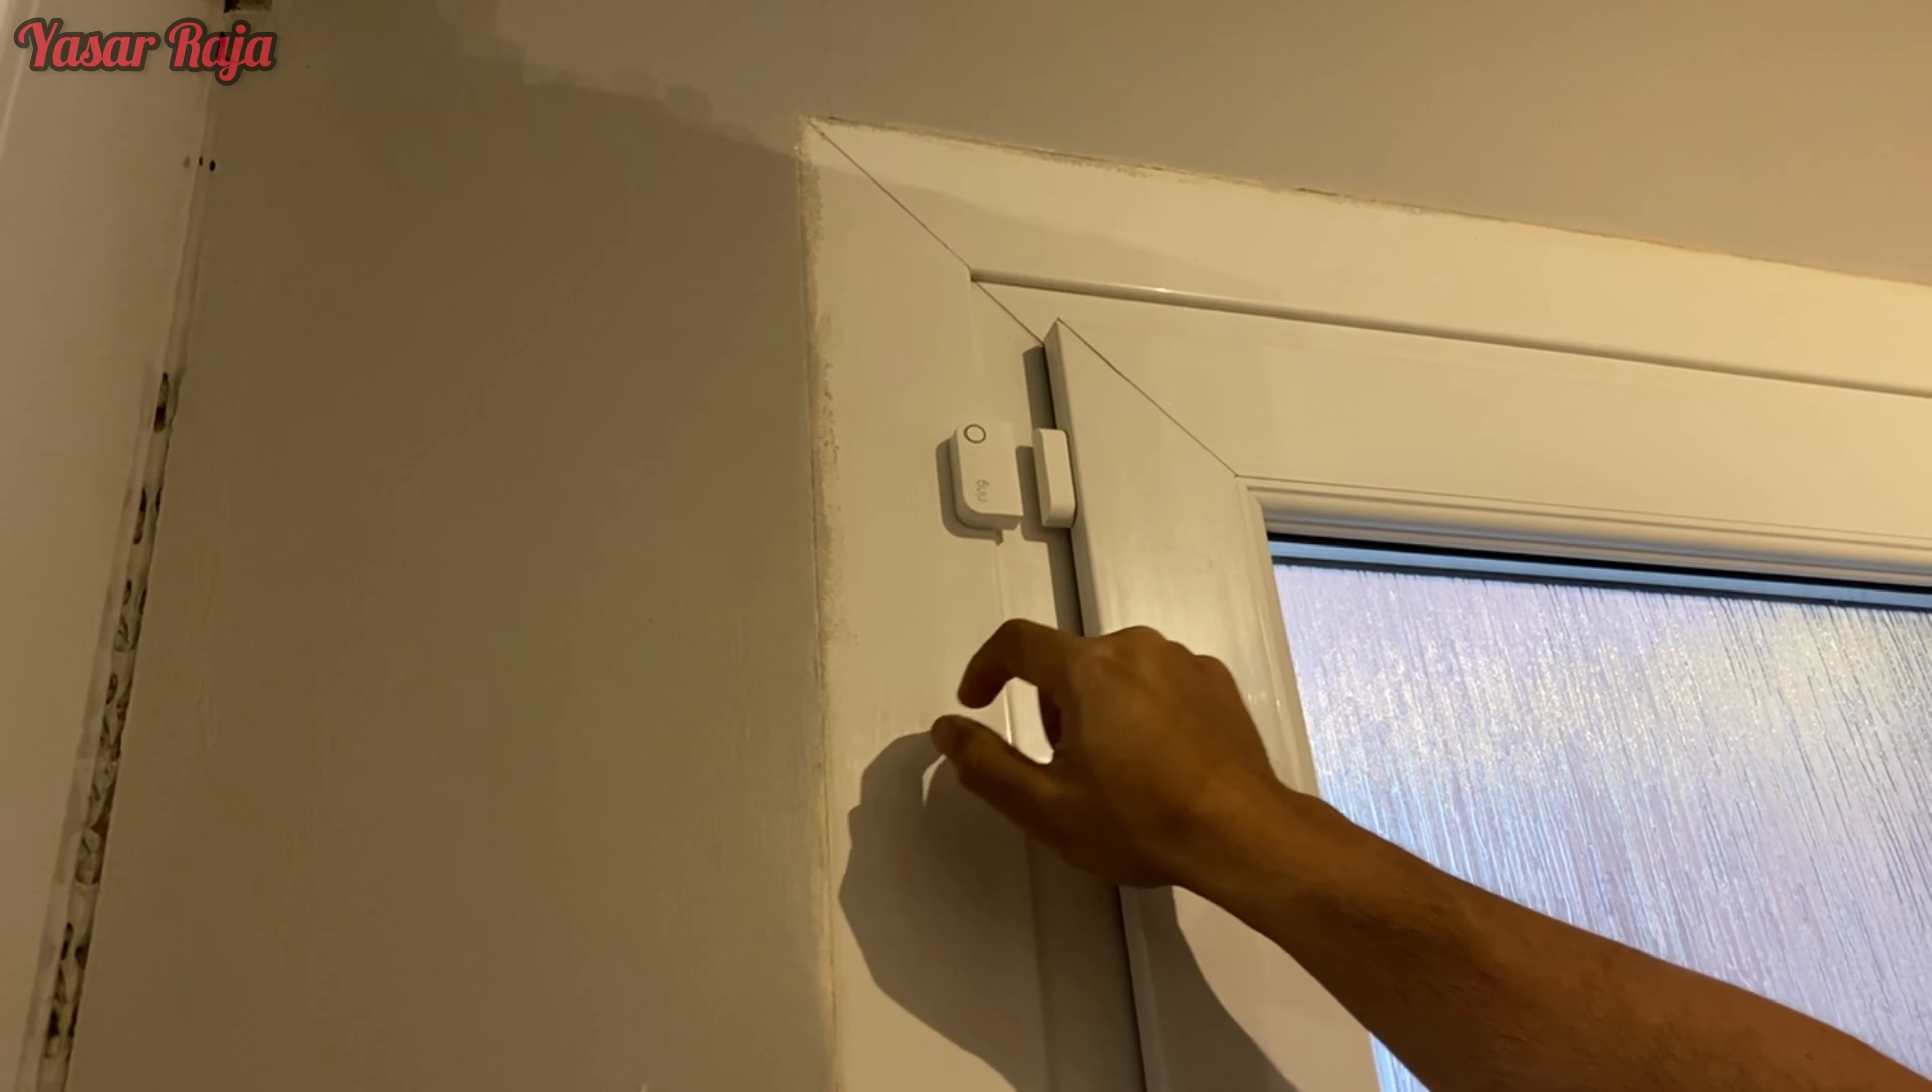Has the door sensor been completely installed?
Yes.